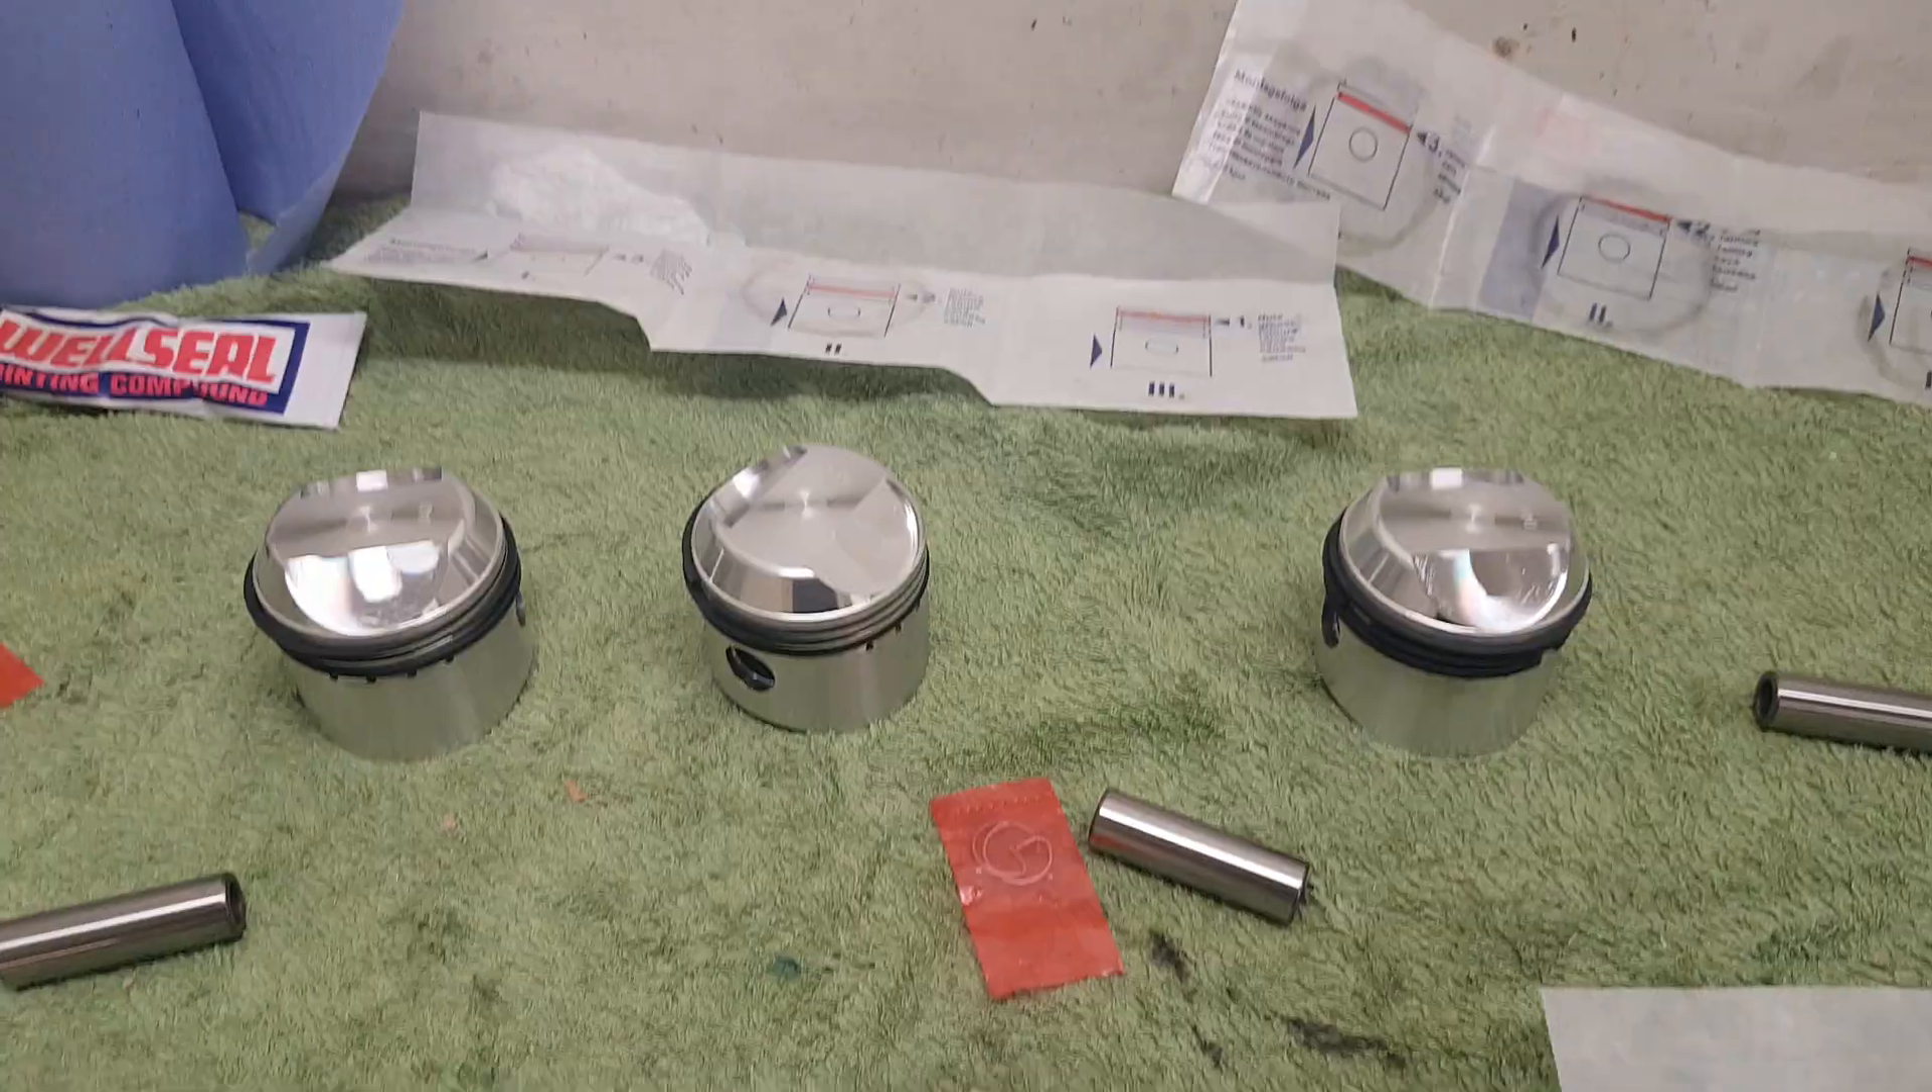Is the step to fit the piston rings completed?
Yes.